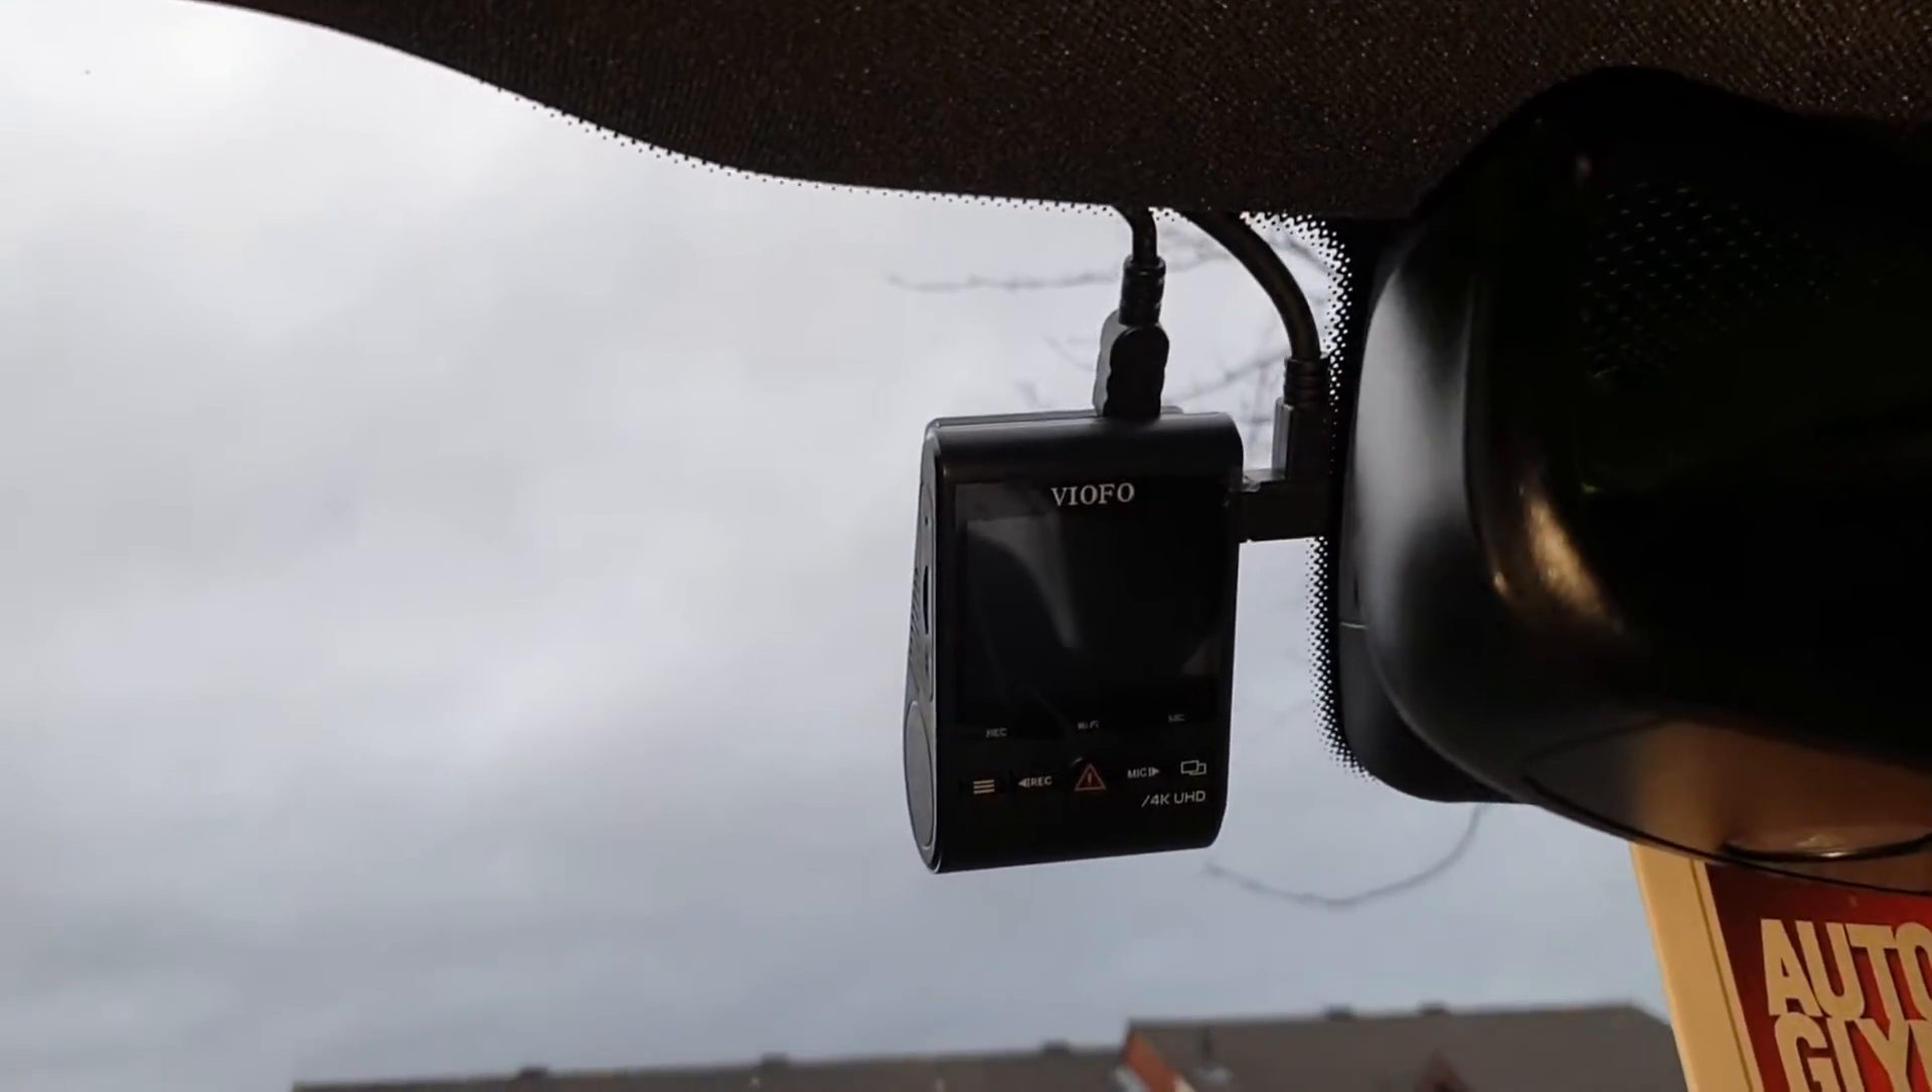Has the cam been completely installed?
Yes.